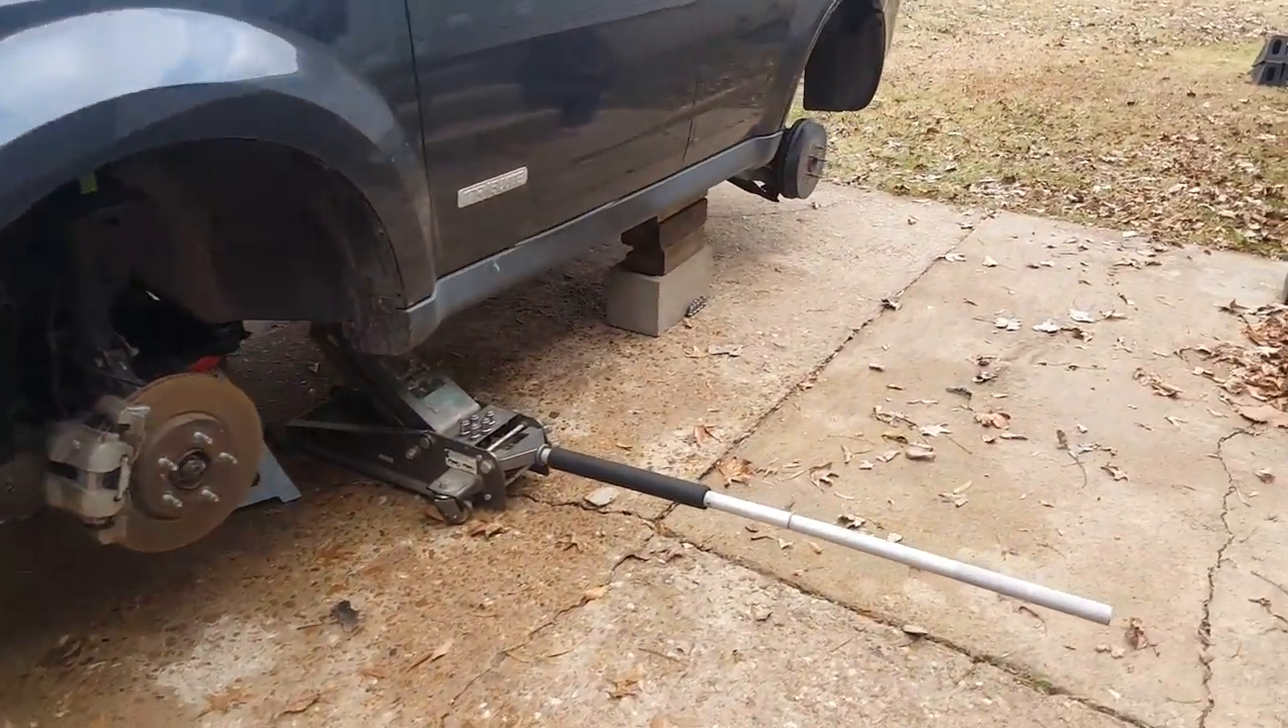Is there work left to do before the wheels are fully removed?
No.